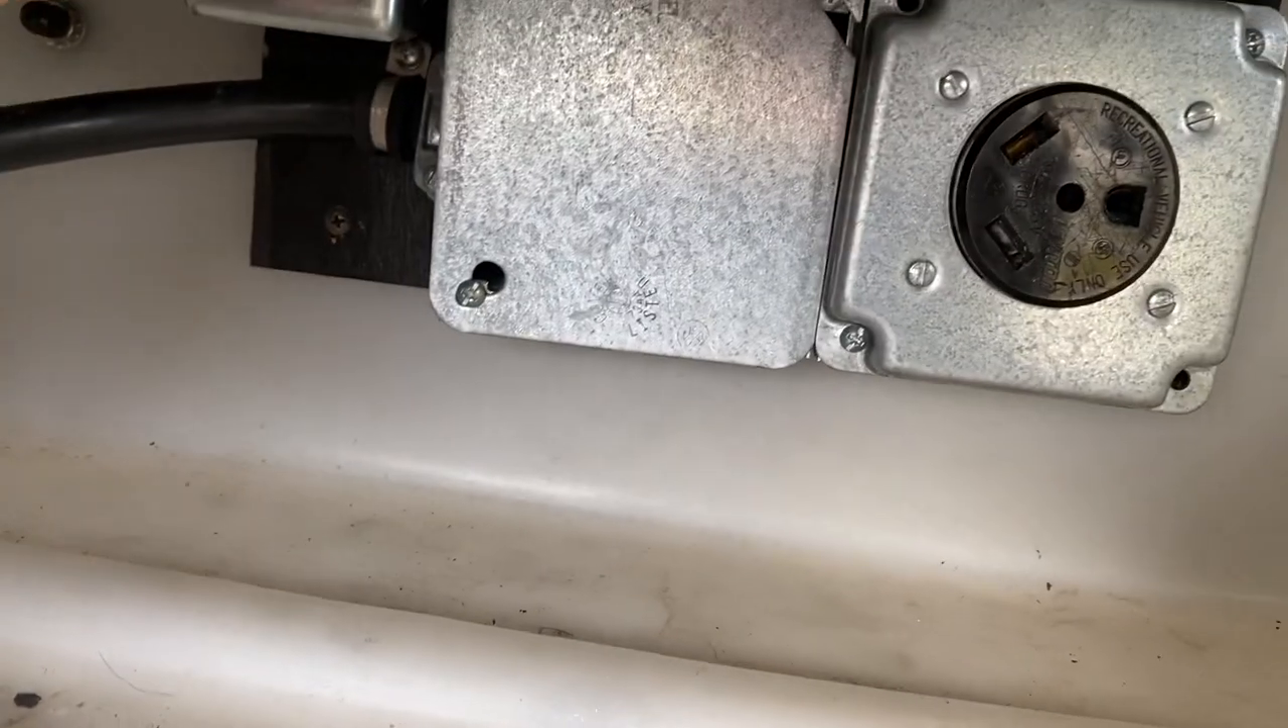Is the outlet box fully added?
Yes.